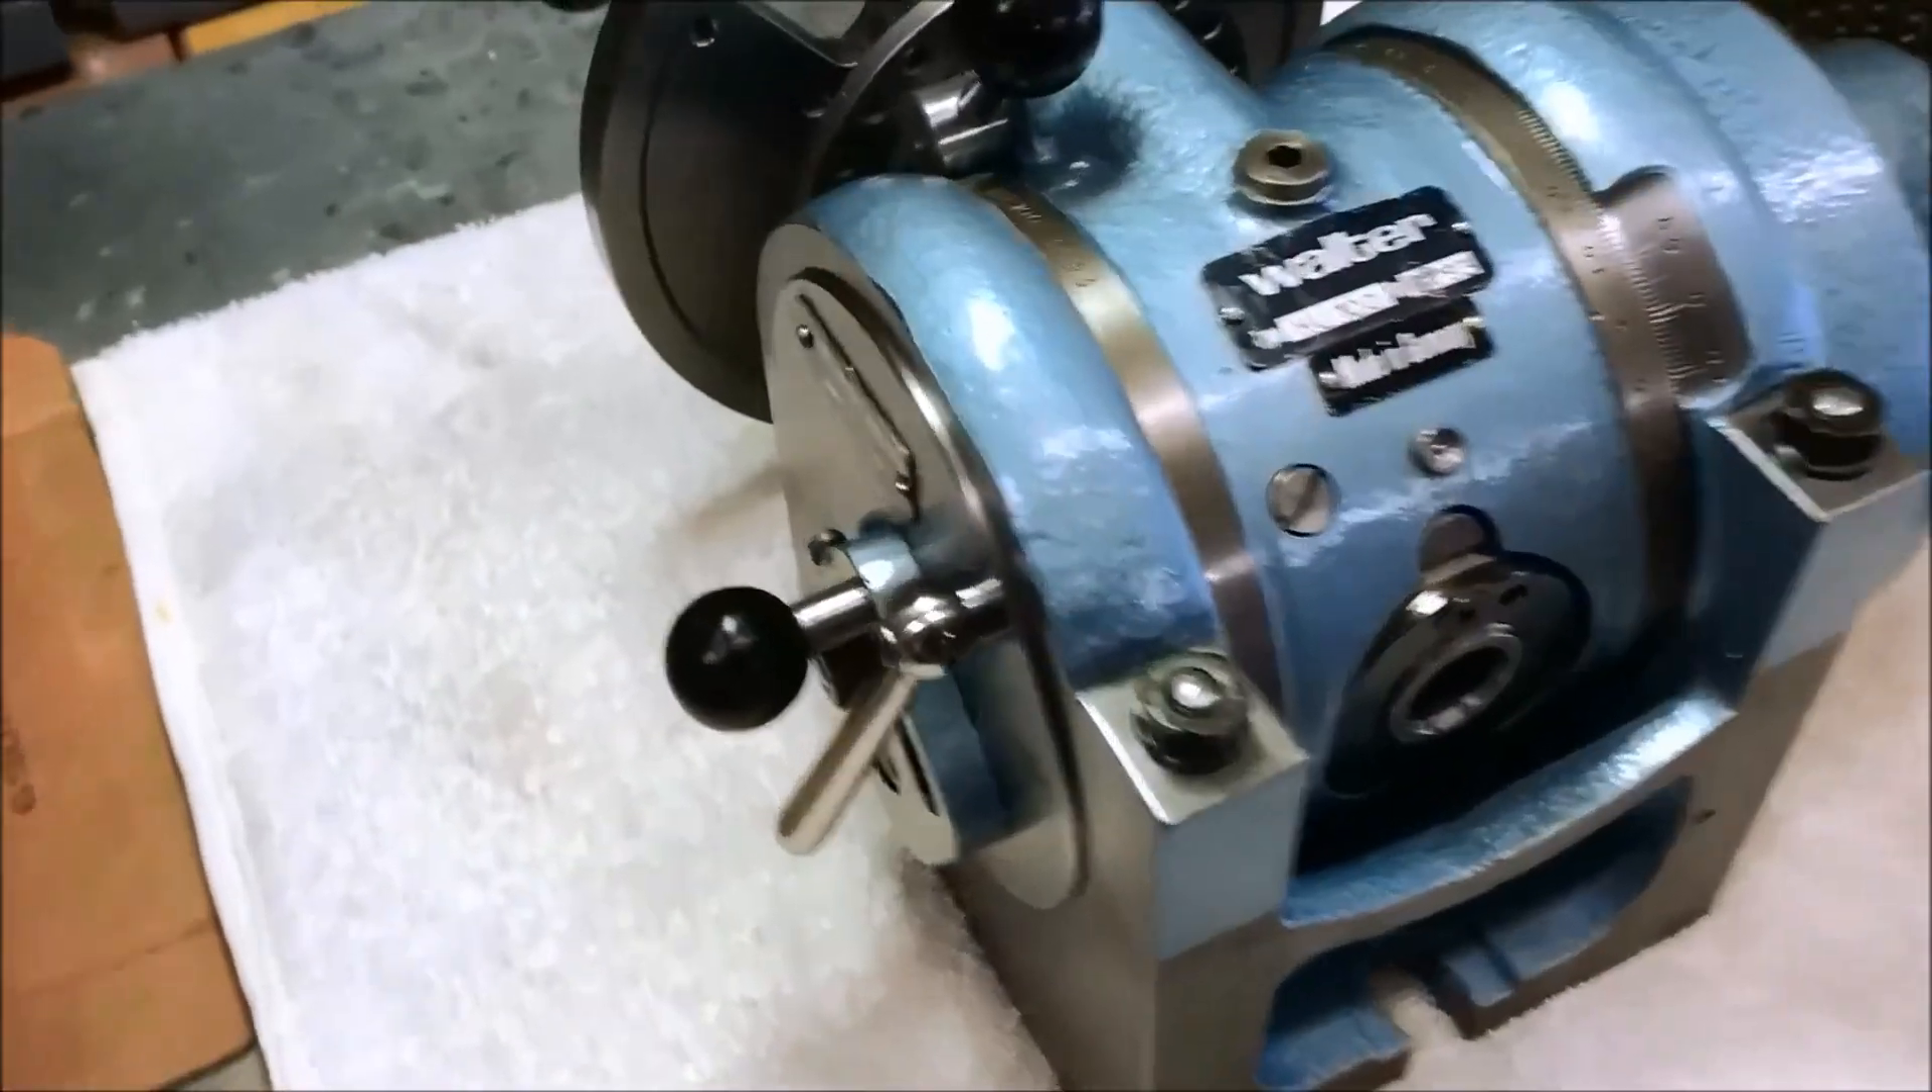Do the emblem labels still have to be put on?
No.